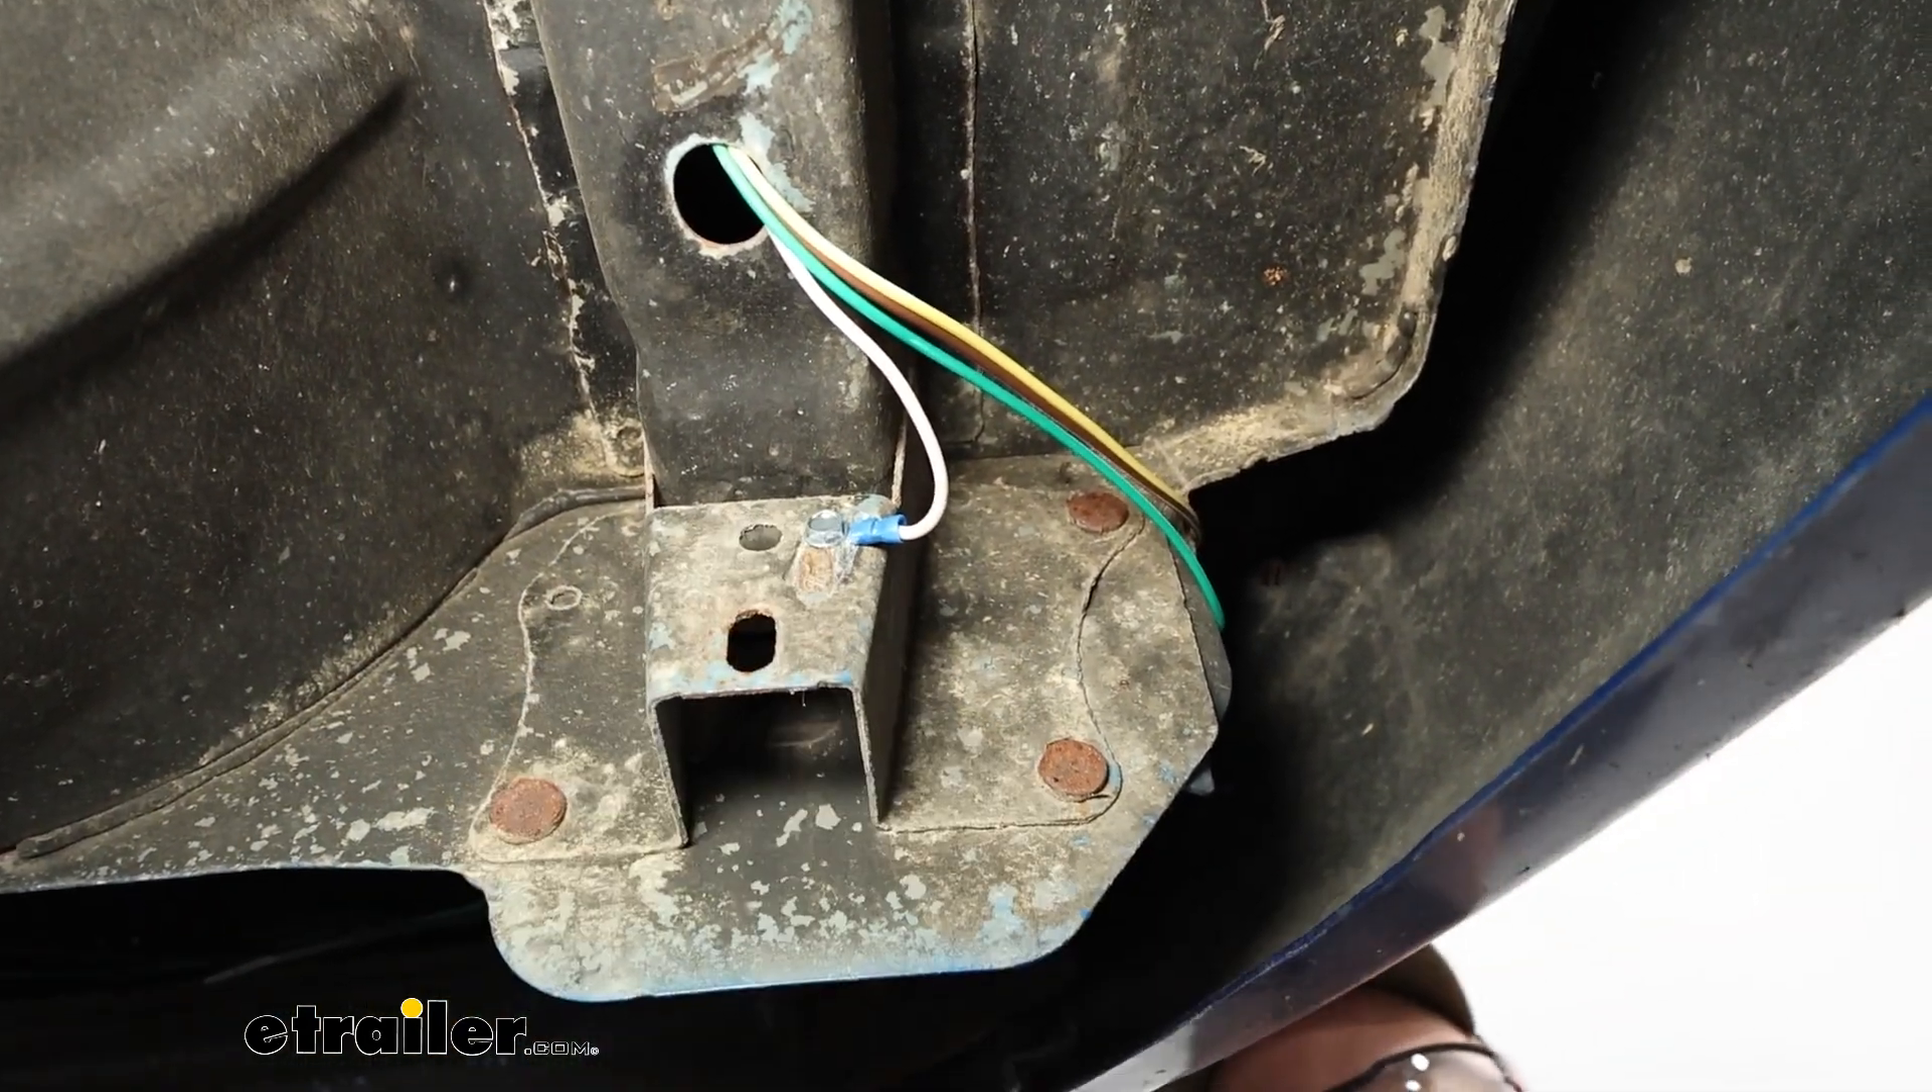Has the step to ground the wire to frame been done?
Yes.